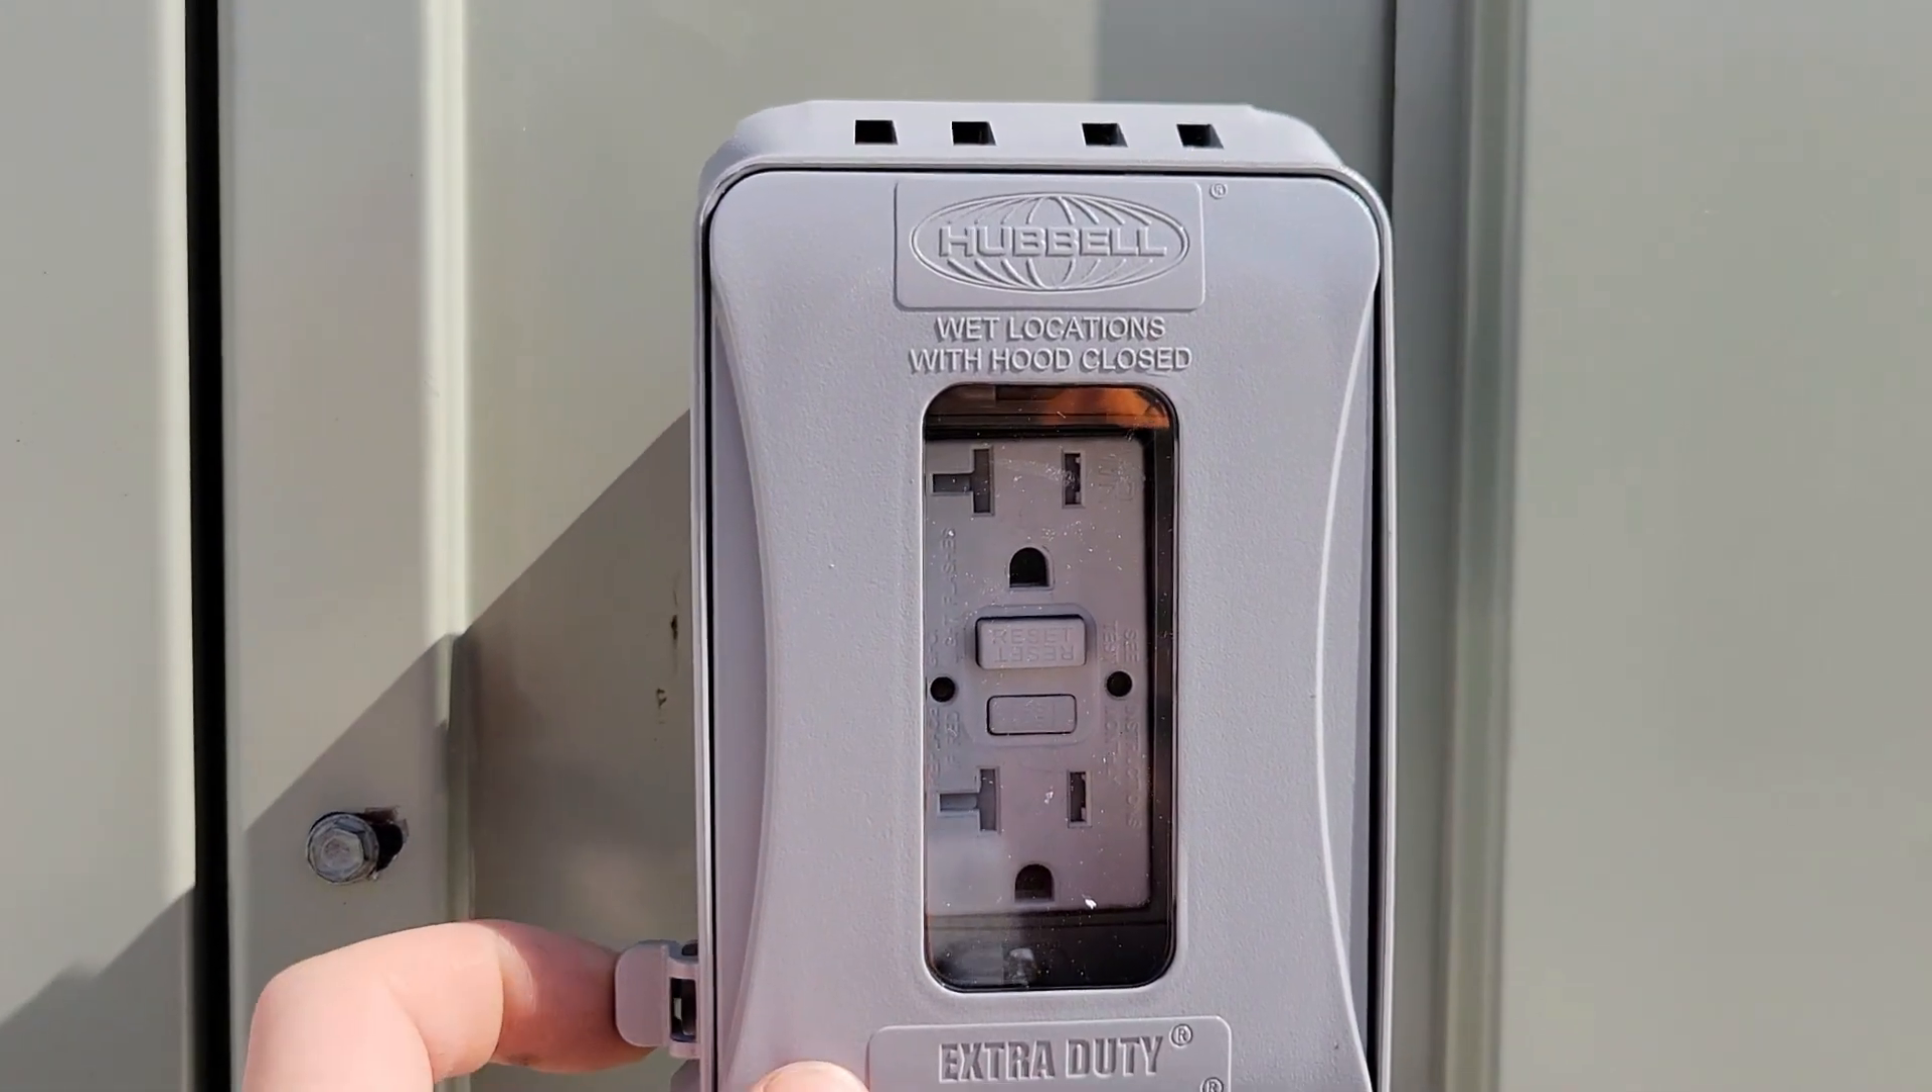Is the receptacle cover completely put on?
Yes.